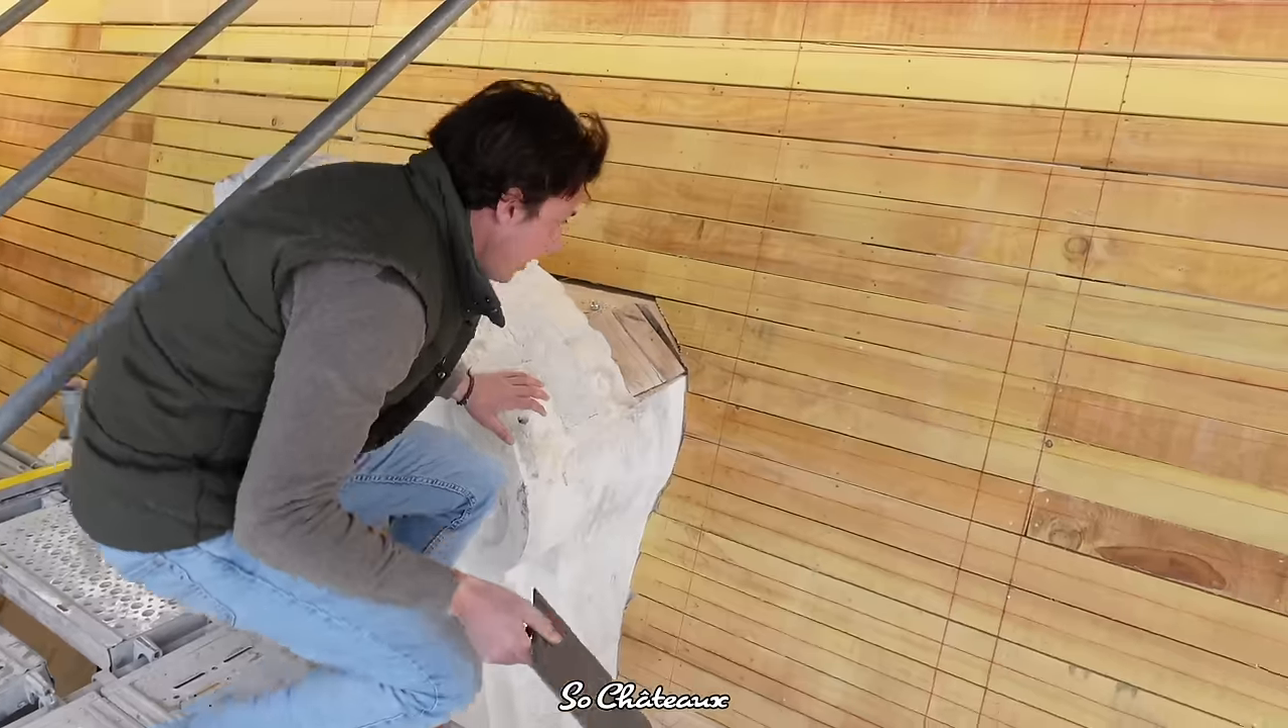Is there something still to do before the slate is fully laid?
Yes.